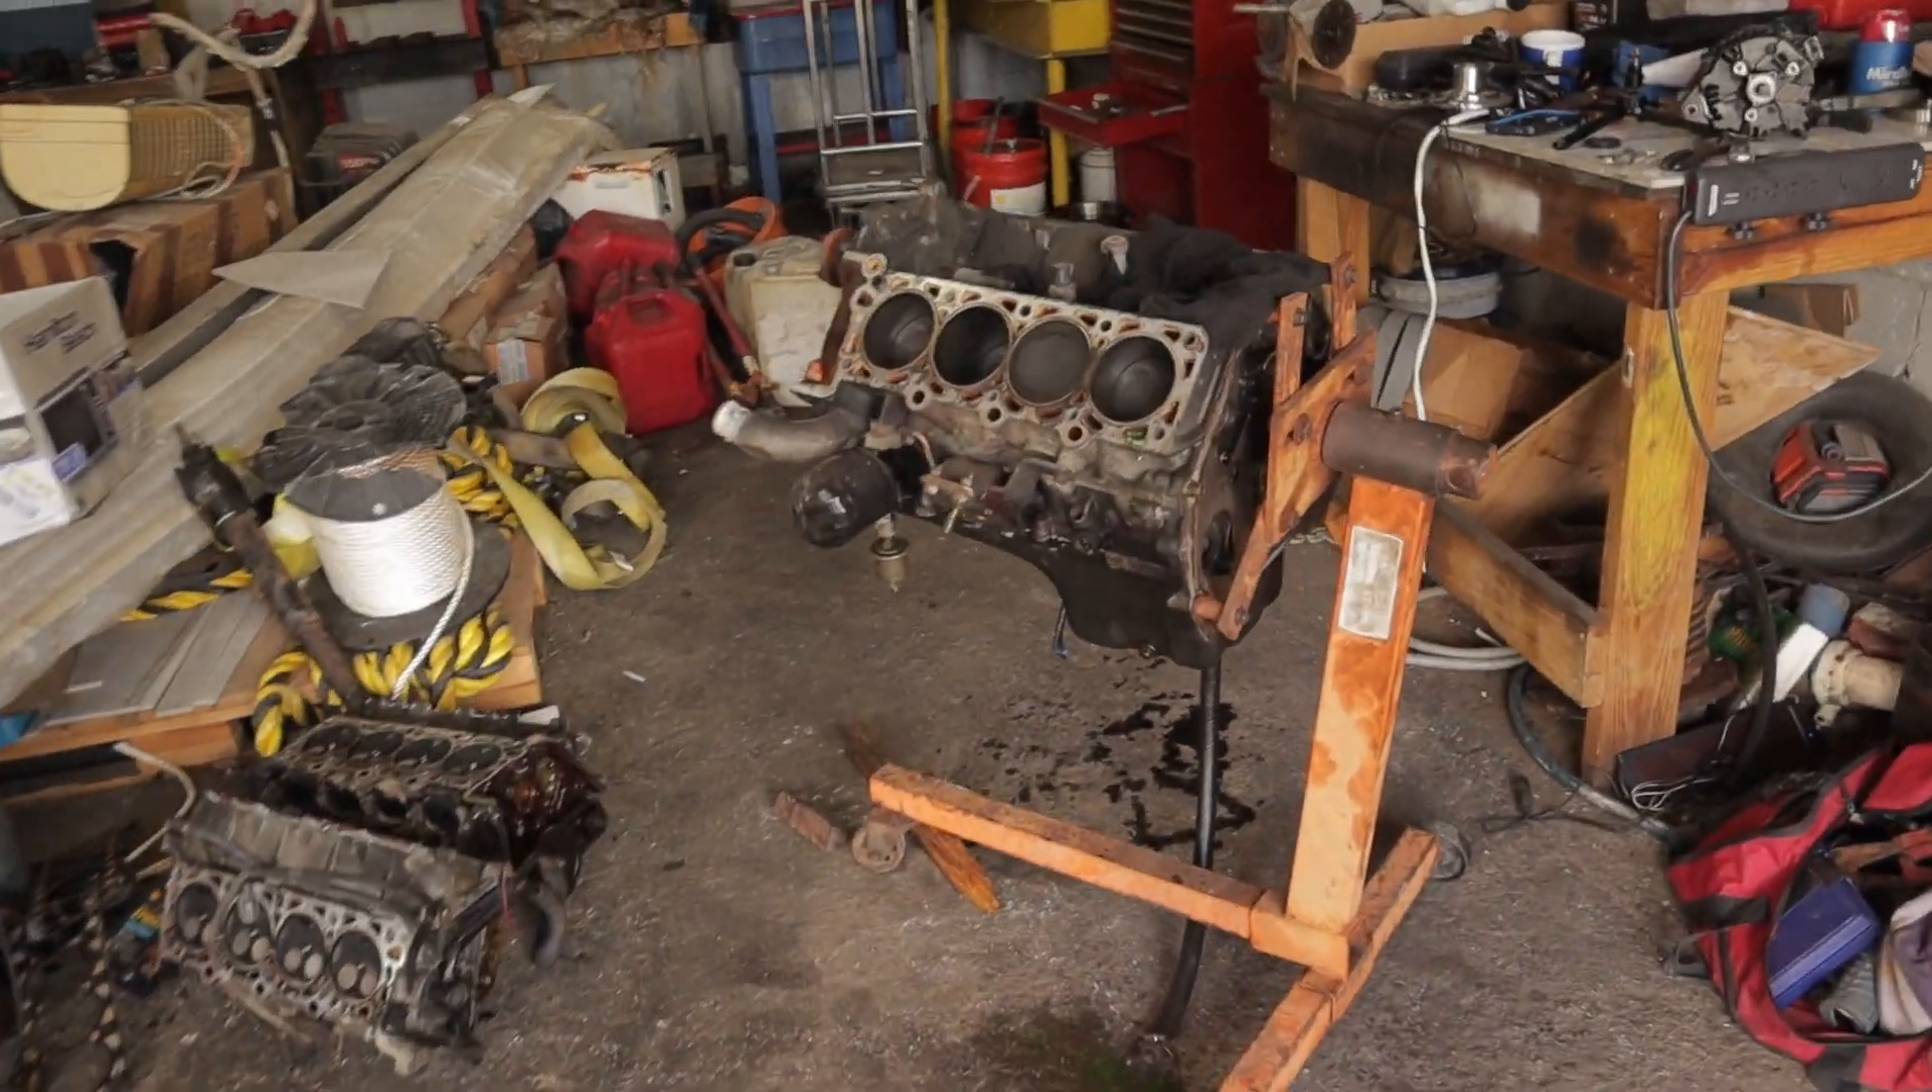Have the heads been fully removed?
Yes.